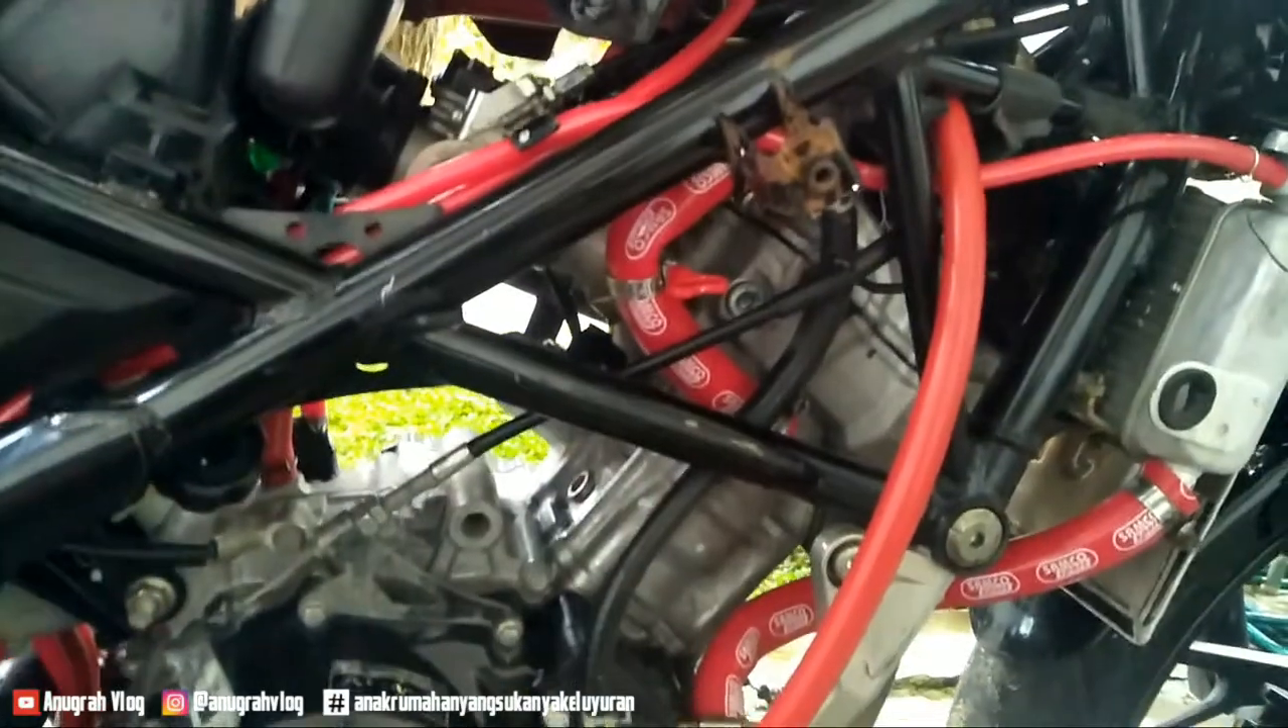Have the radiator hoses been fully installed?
Yes.